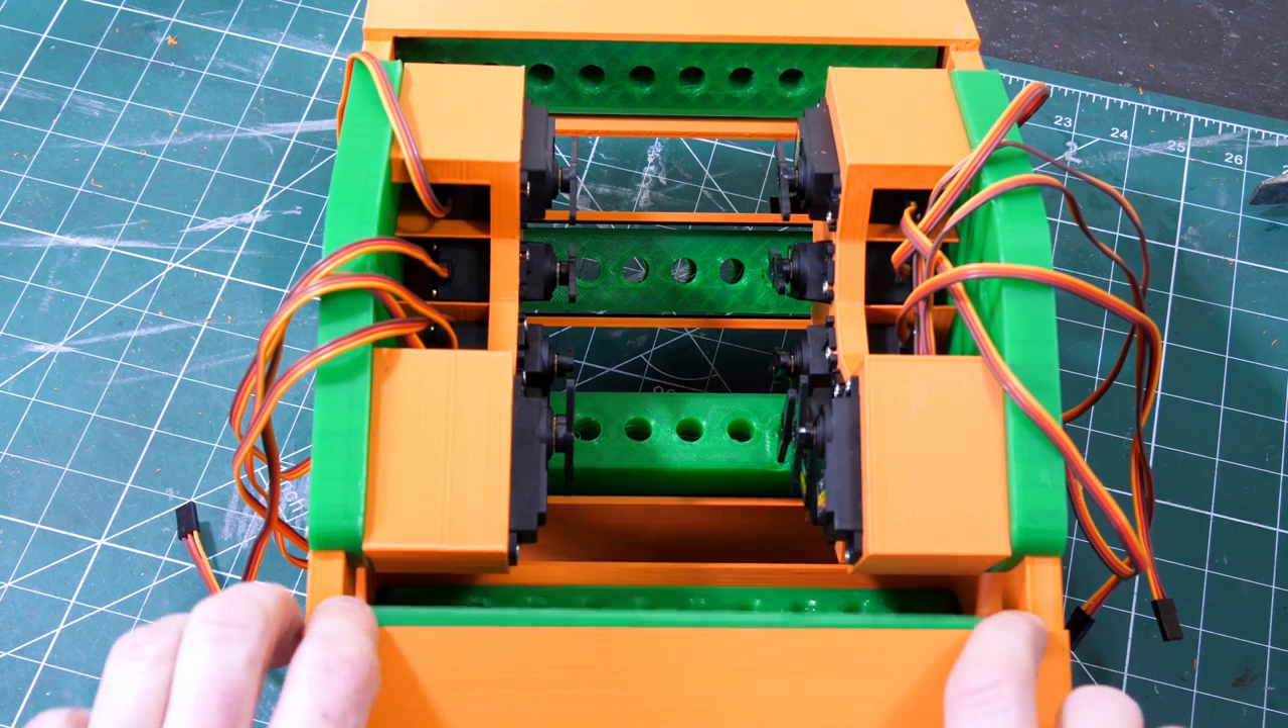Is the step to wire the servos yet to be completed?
Yes.